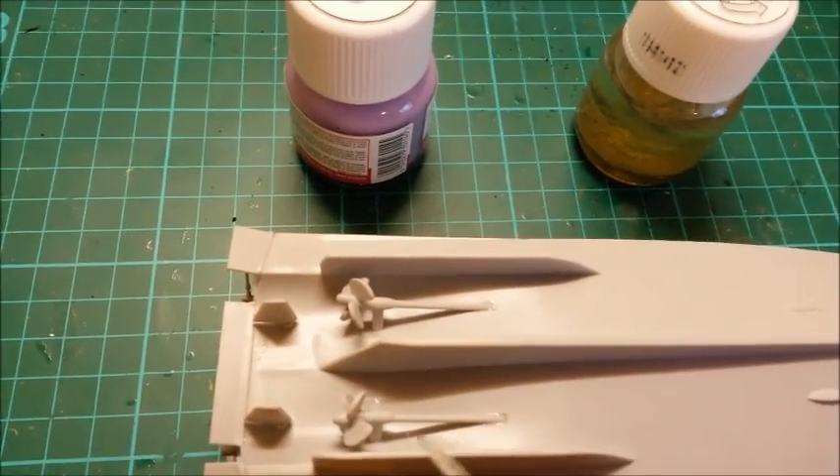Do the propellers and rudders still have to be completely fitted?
No.